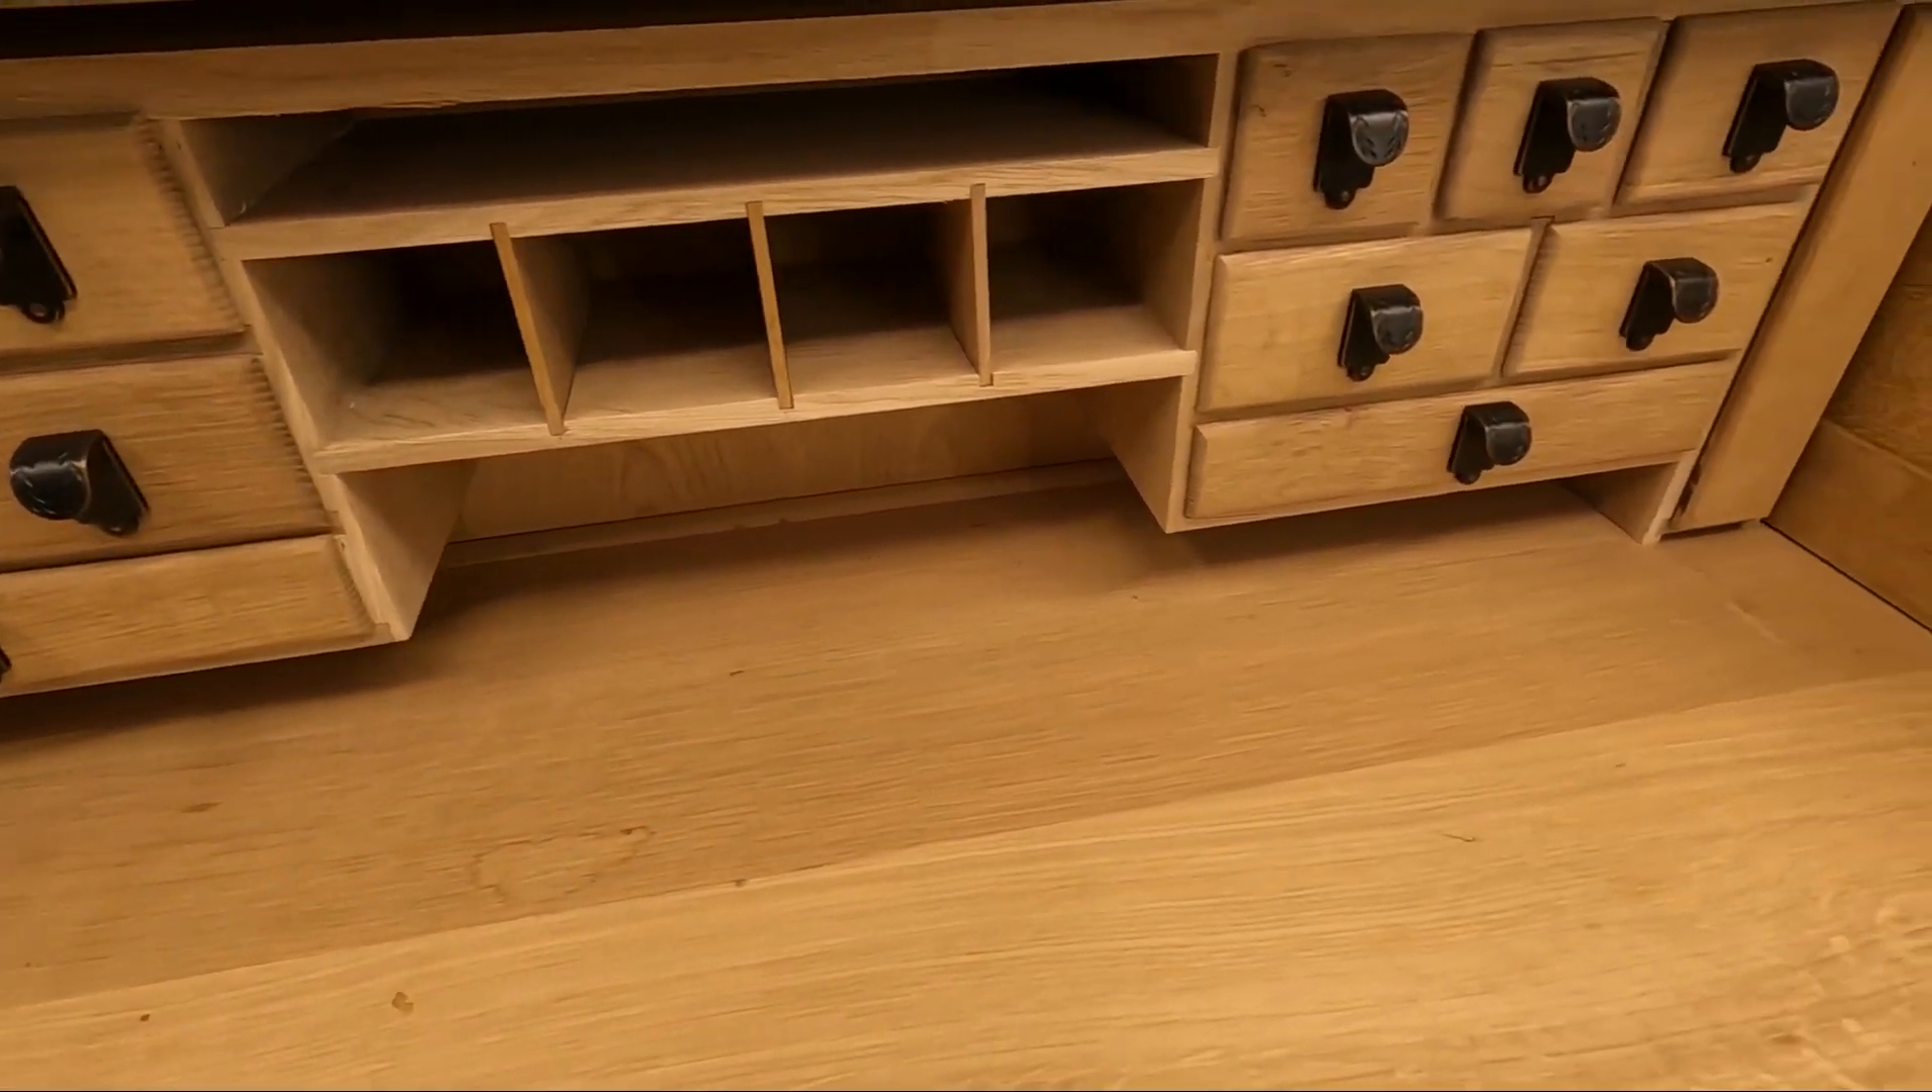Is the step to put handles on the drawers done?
Yes.